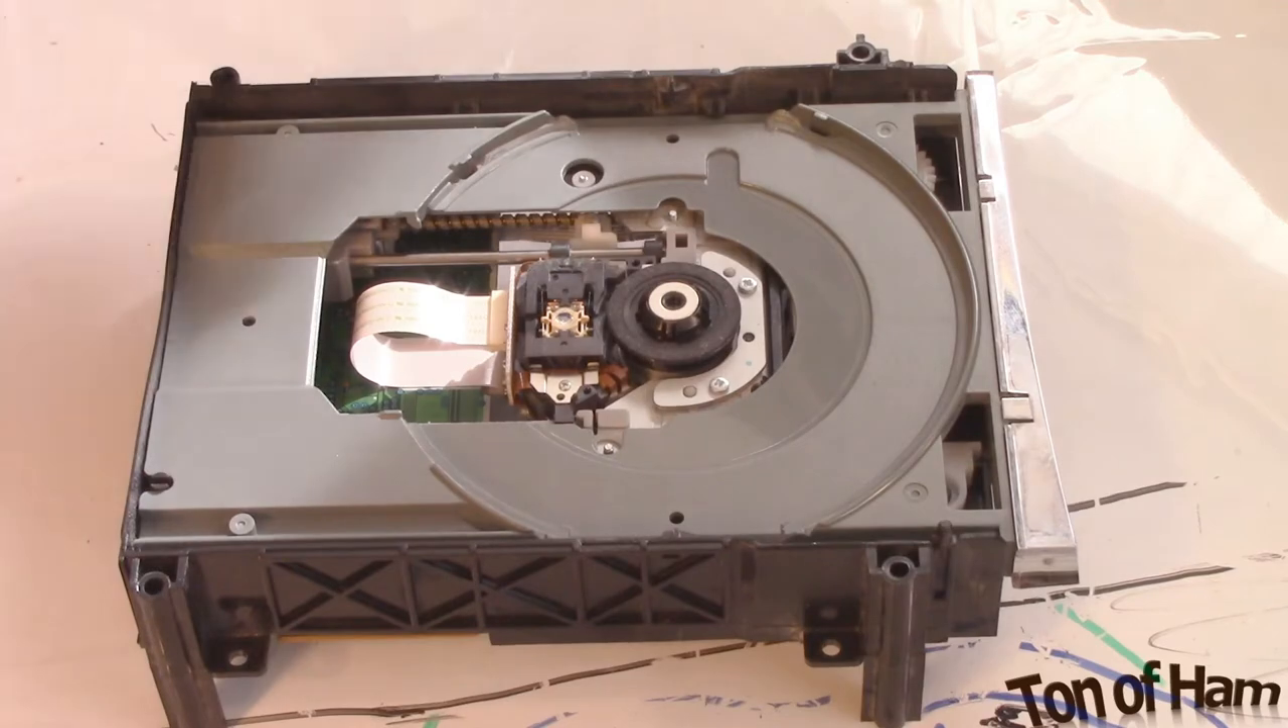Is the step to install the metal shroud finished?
No.